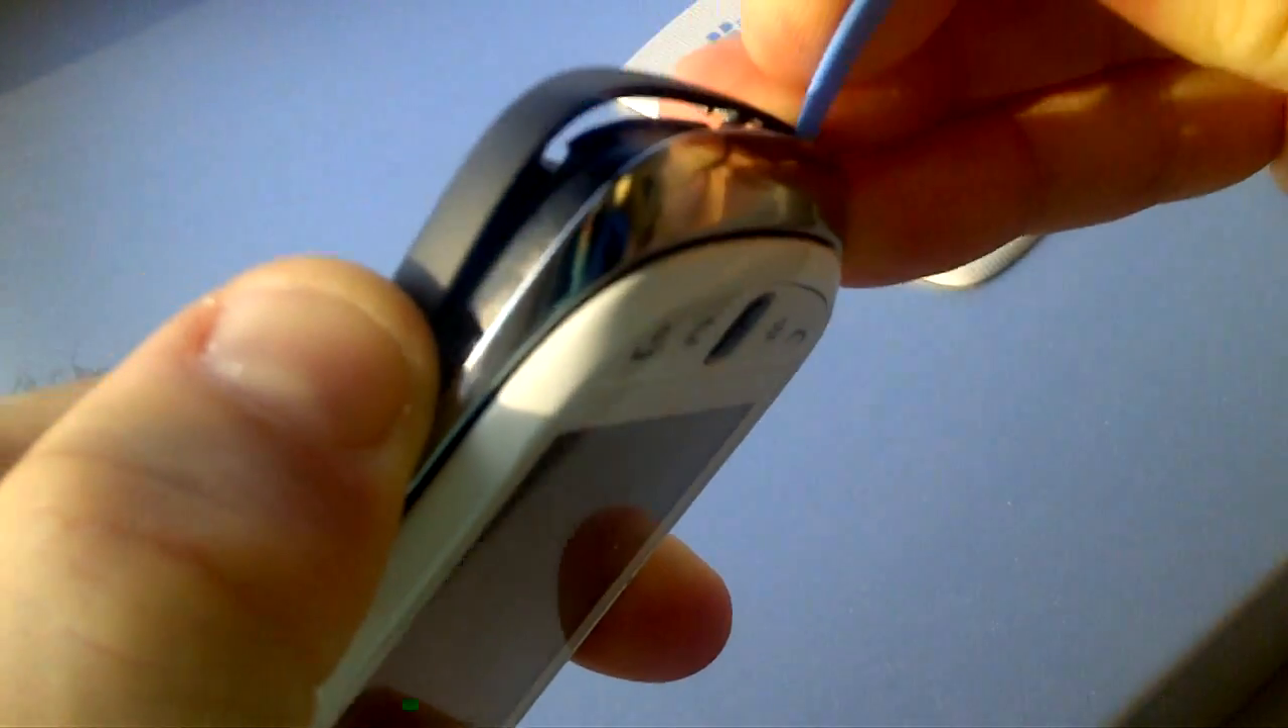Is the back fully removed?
No.